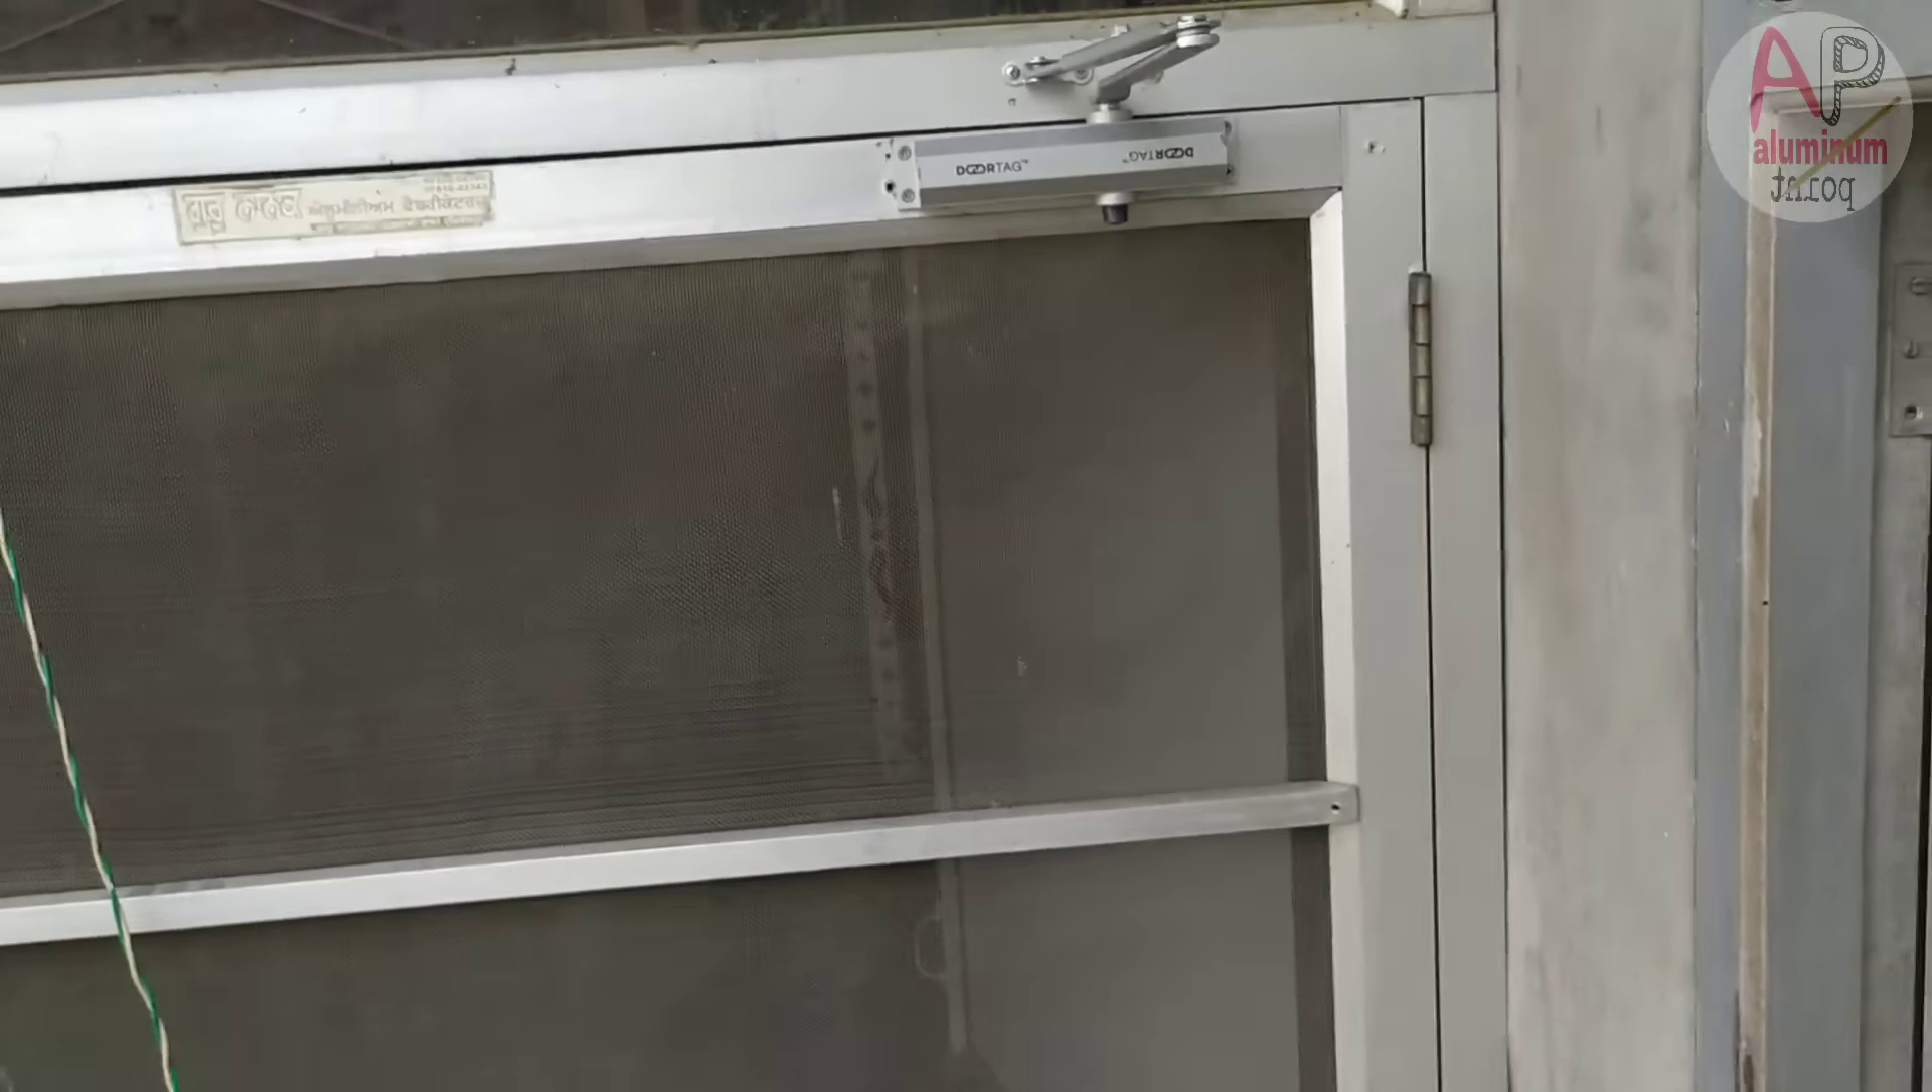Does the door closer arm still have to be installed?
No.